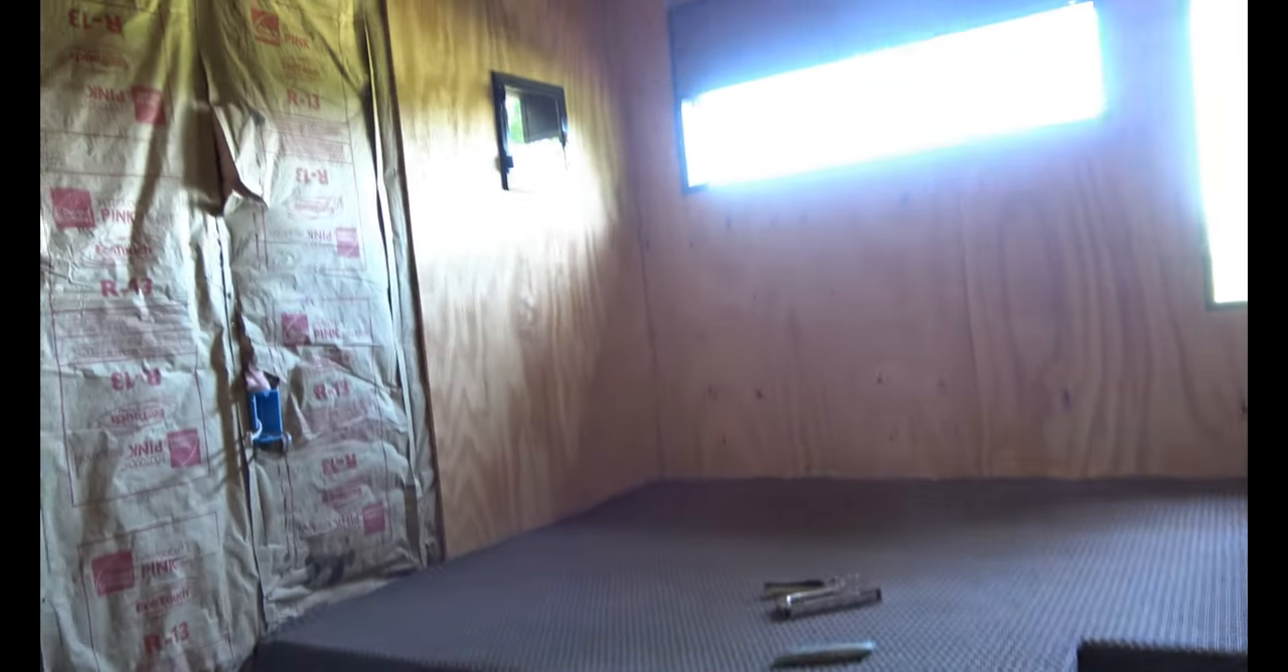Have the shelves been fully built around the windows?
No.